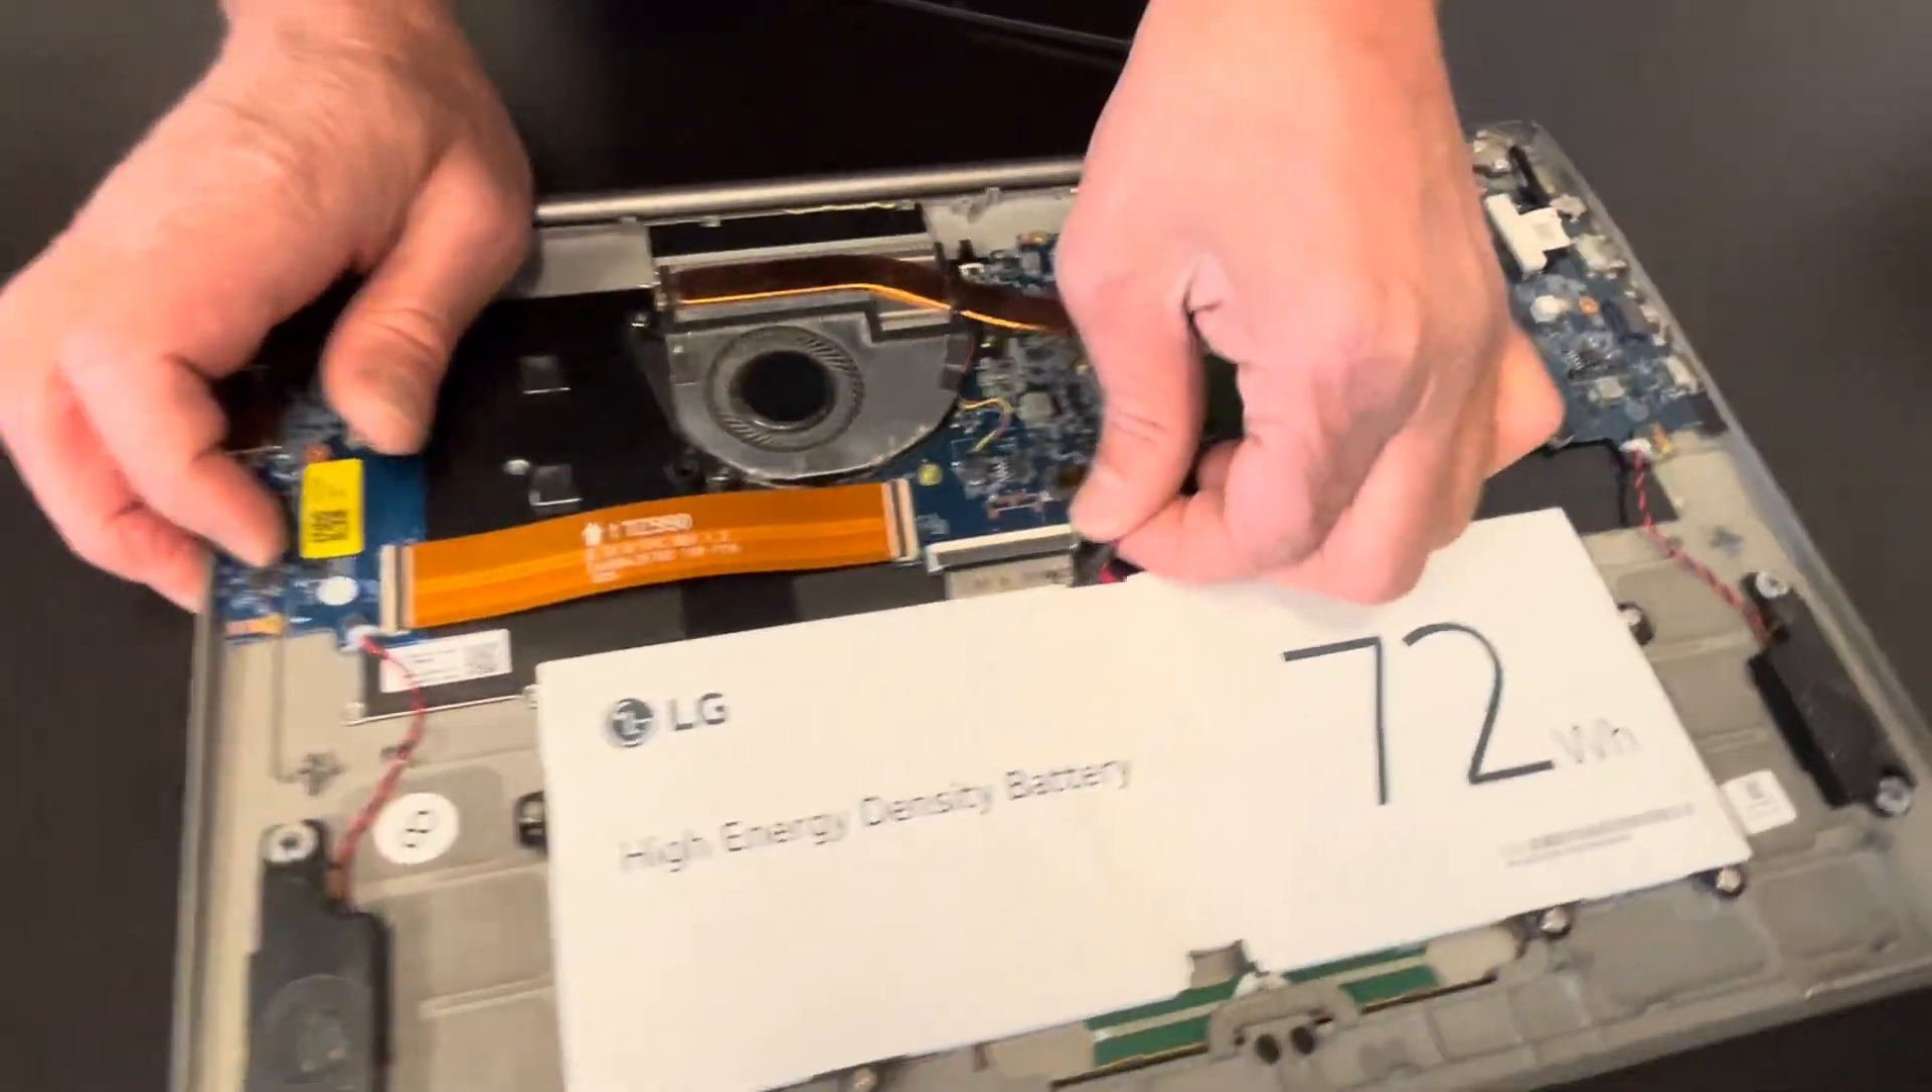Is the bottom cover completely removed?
Yes.